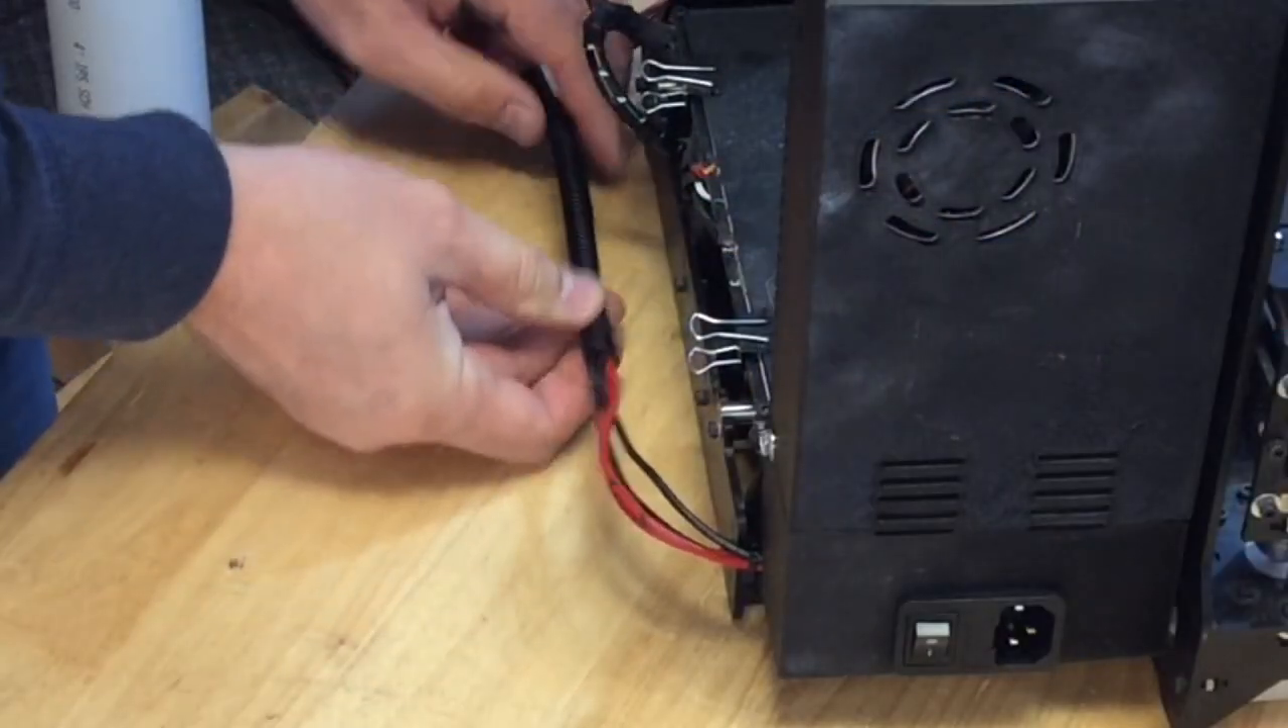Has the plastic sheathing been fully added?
No.